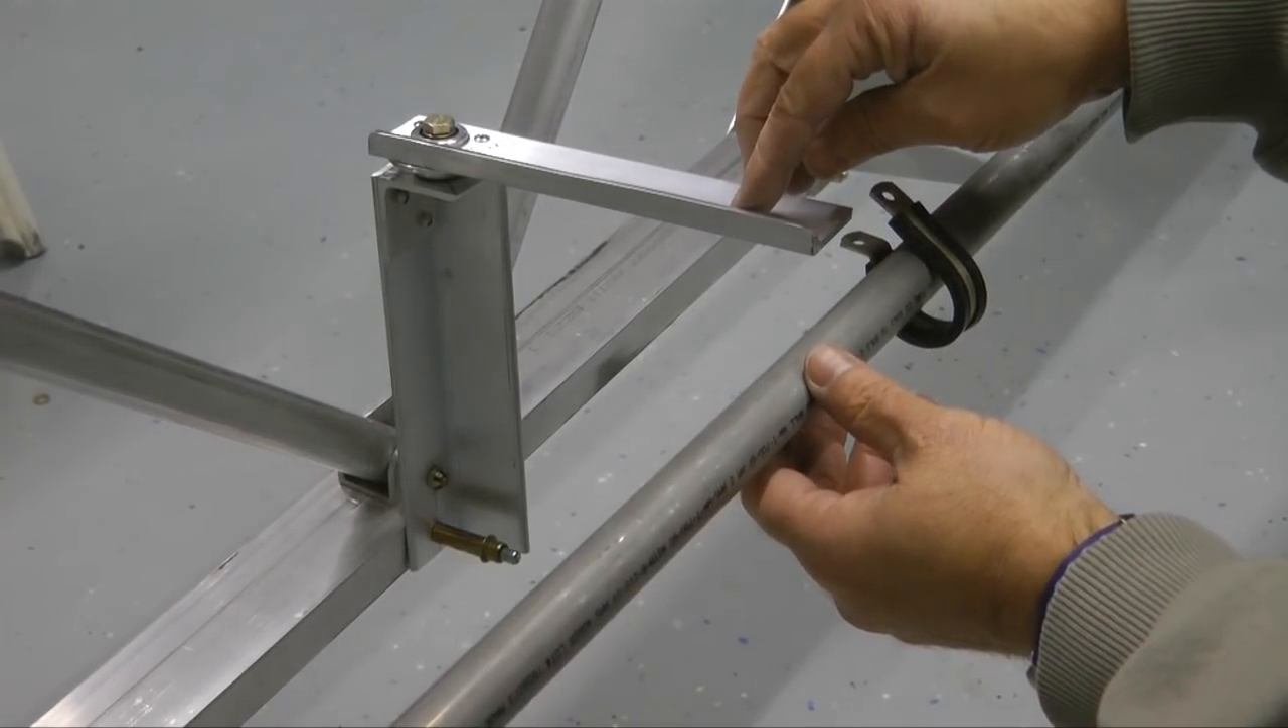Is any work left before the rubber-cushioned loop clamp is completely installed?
Yes.